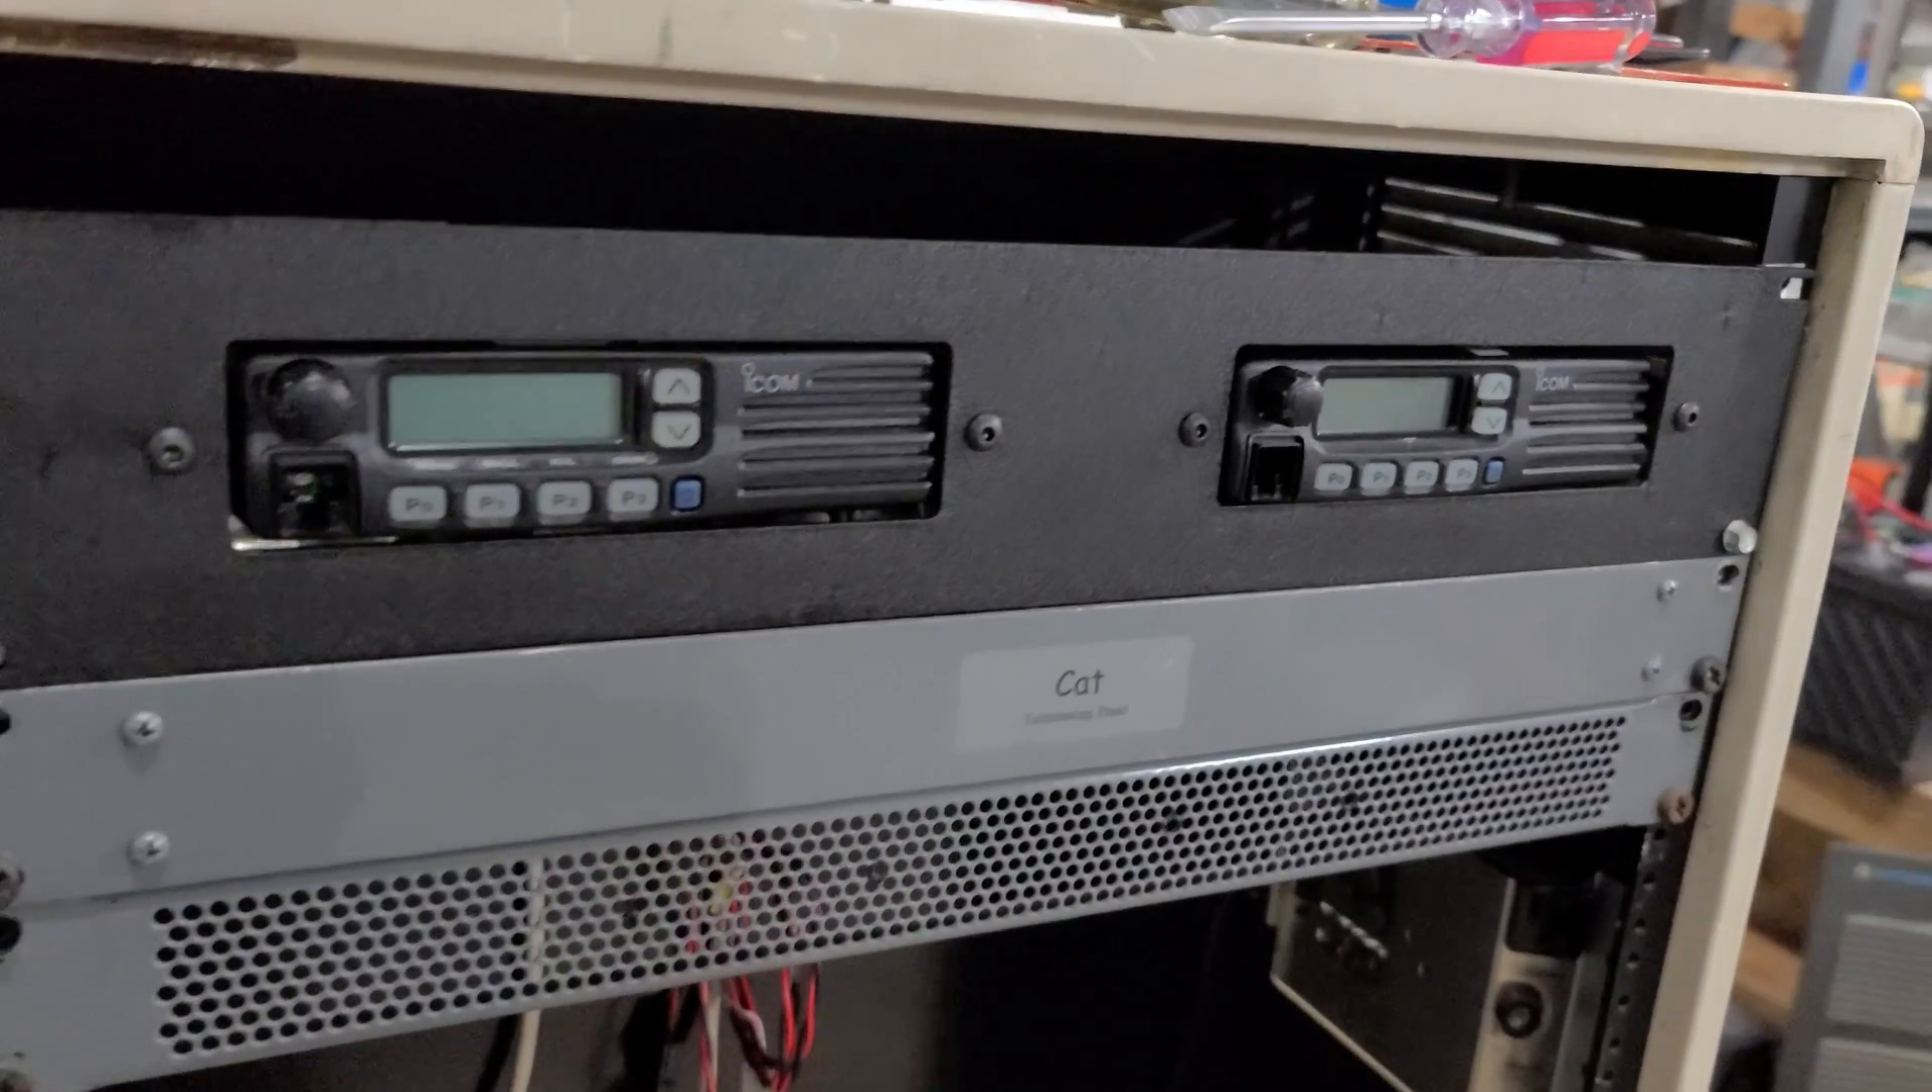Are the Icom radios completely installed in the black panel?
Yes.